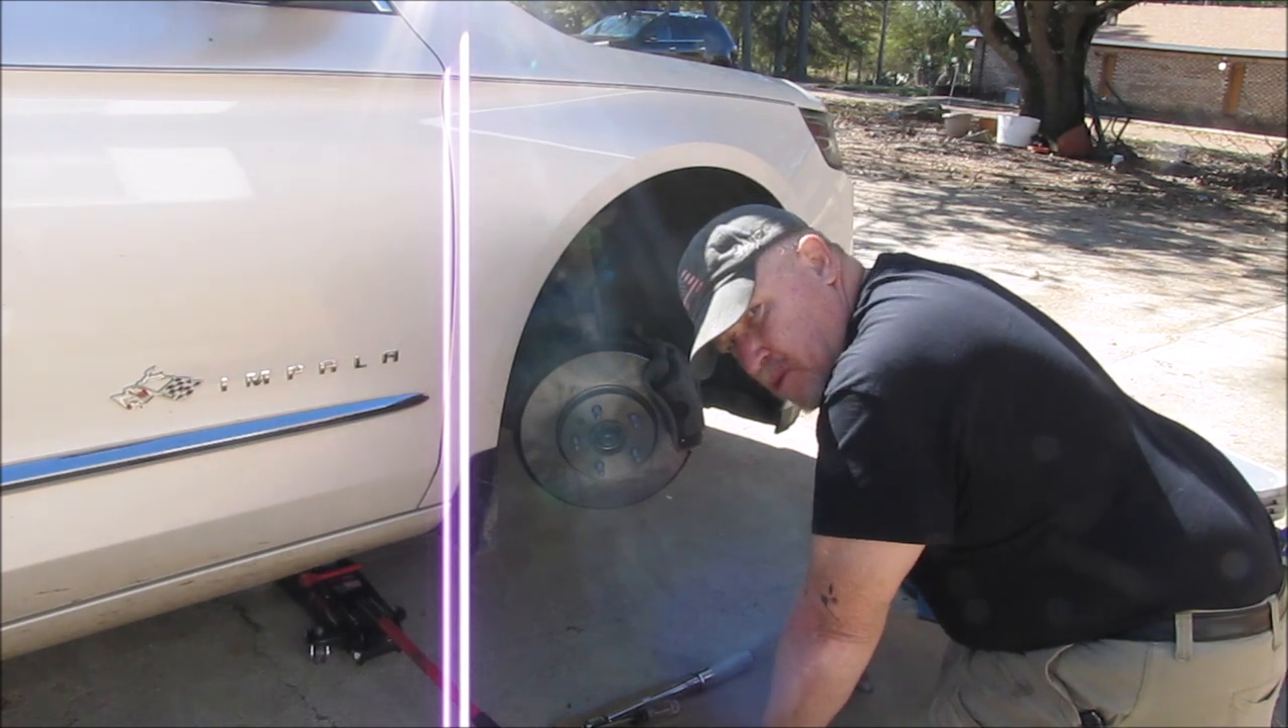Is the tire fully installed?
No.